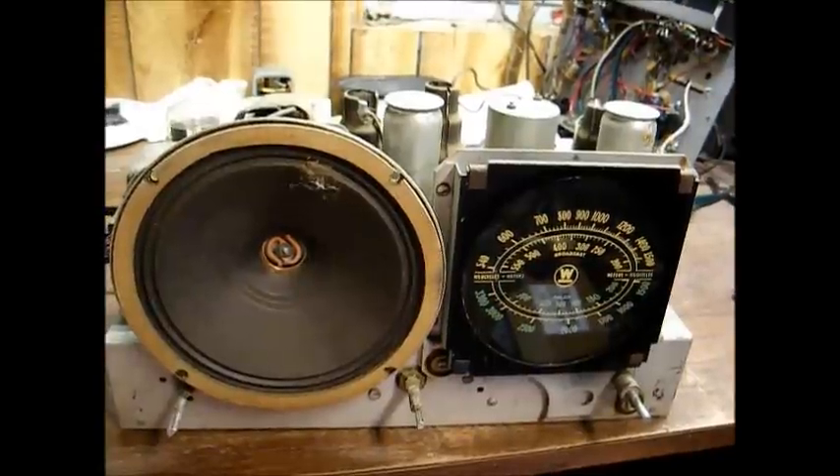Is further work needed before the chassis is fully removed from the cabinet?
No.